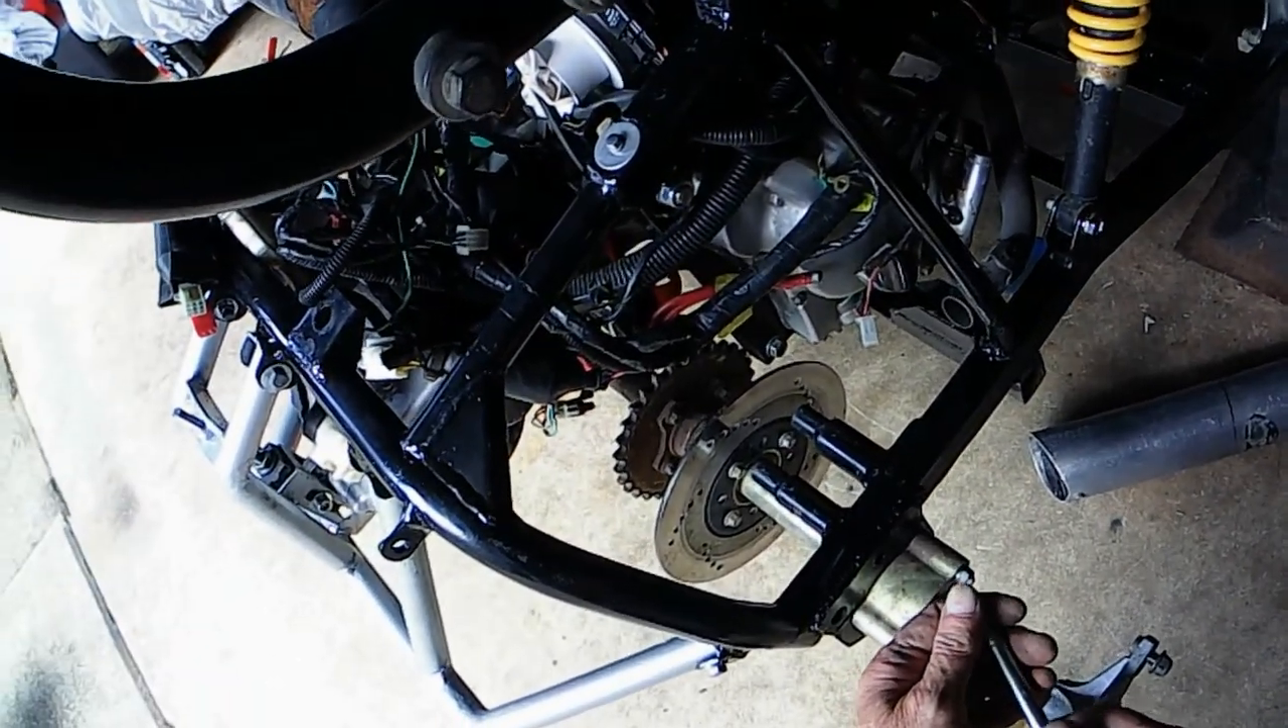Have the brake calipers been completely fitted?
No.